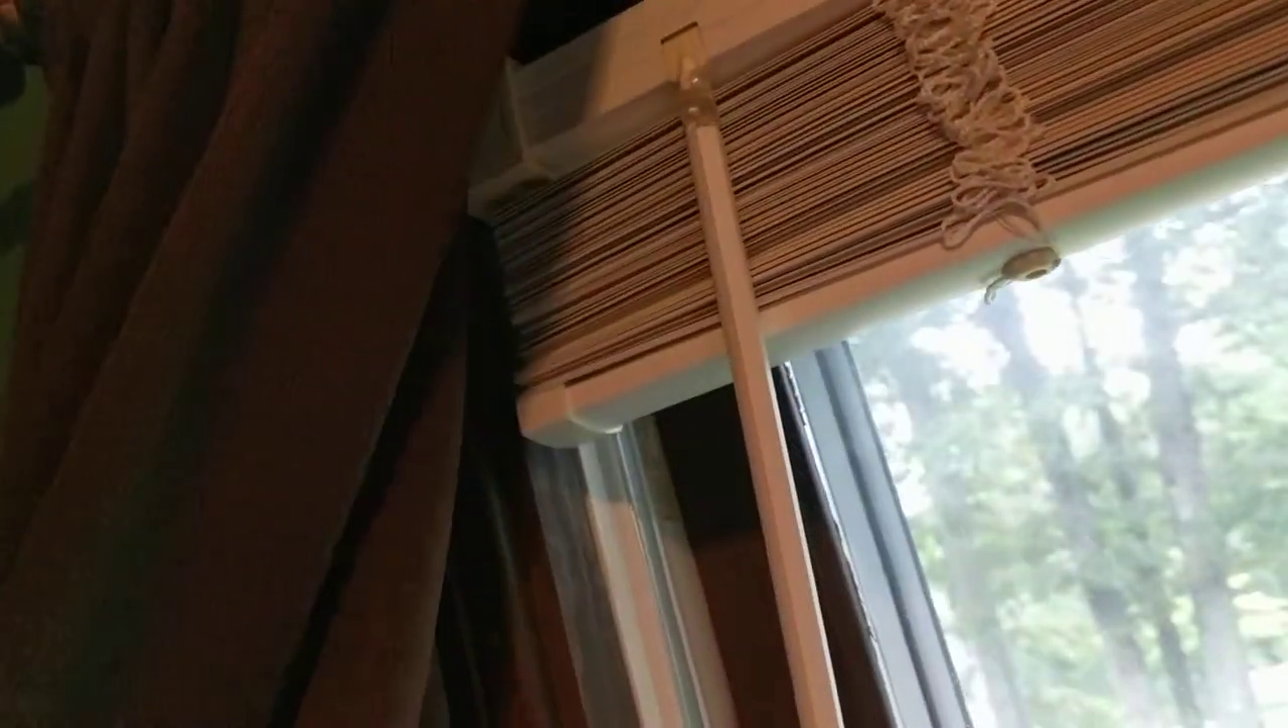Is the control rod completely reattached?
Yes.